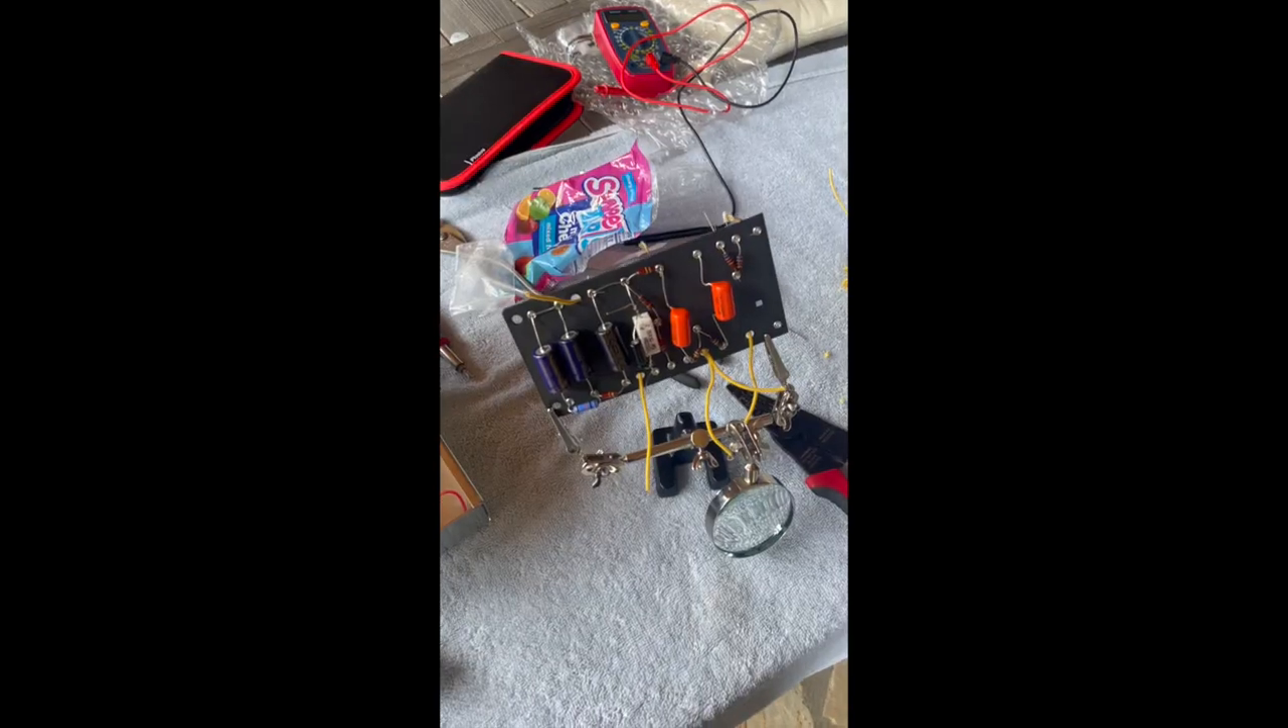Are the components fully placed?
Yes.